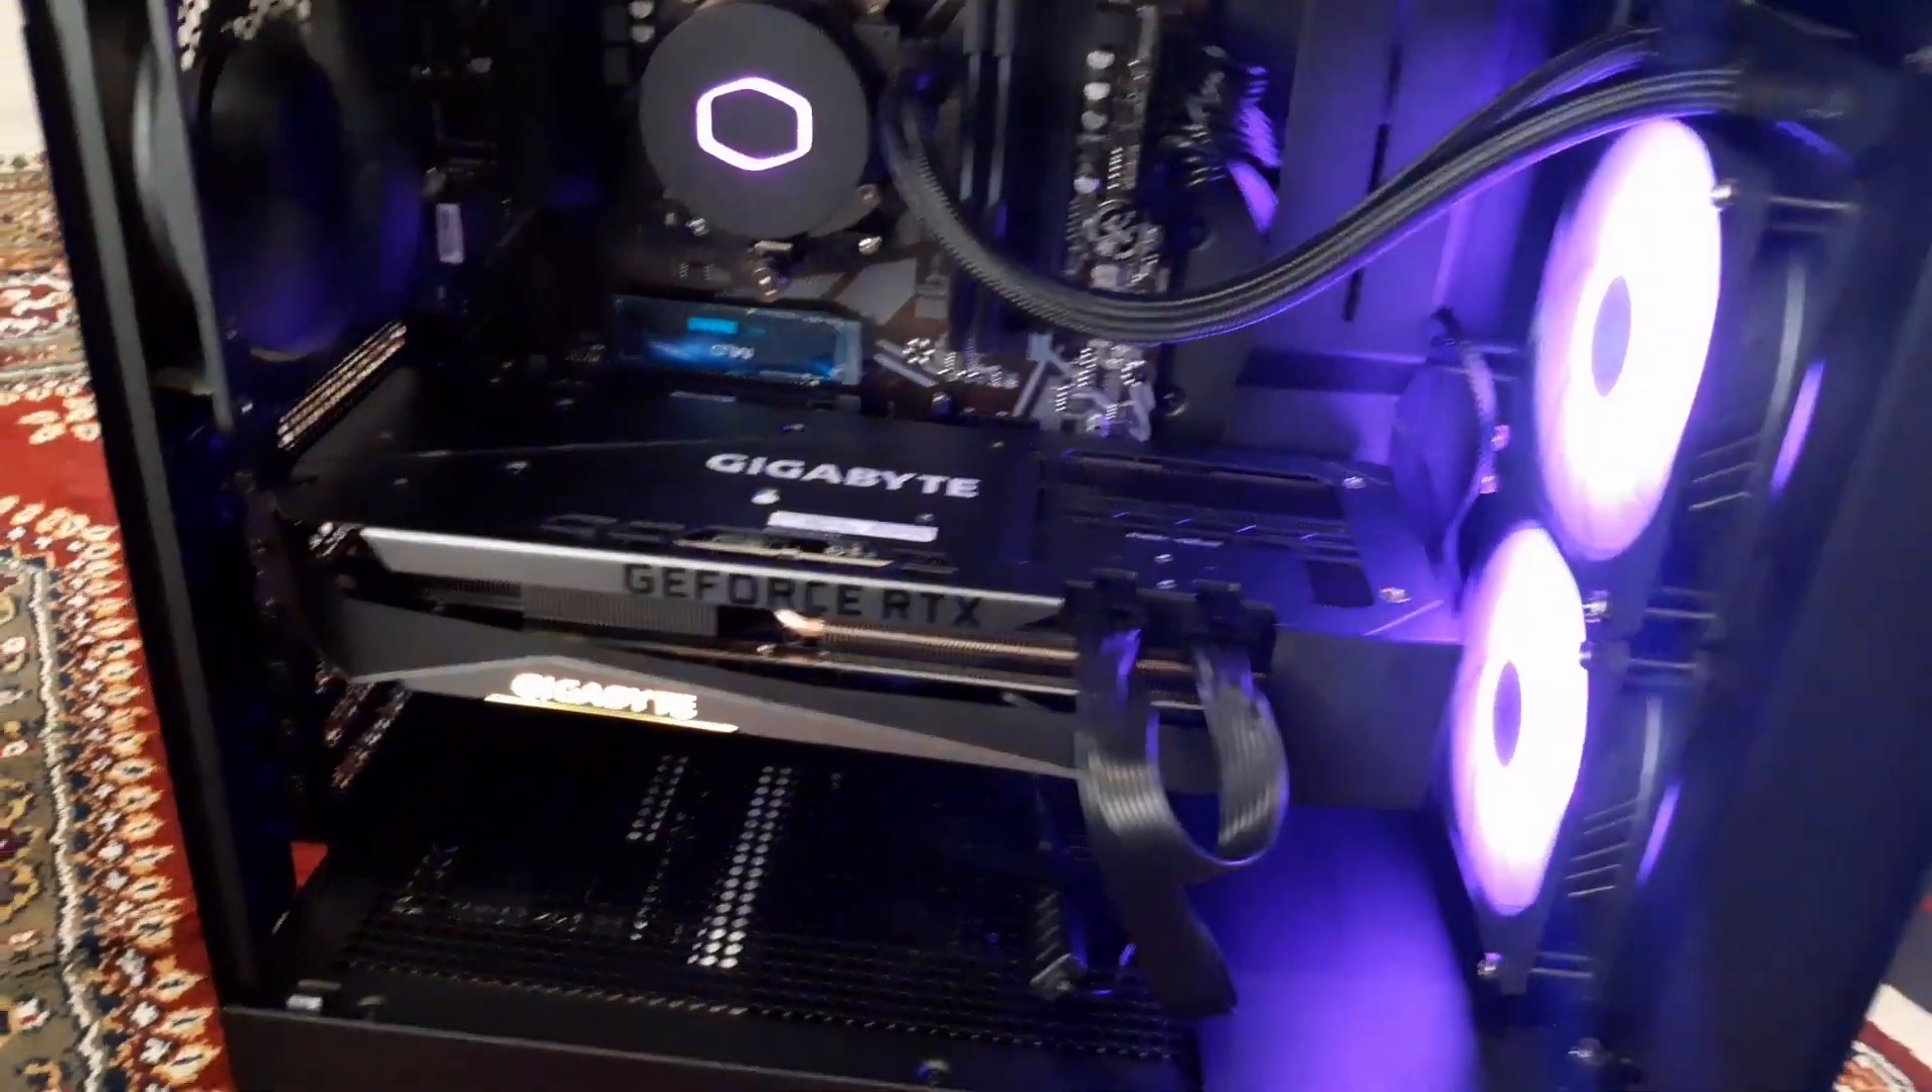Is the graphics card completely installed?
Yes.